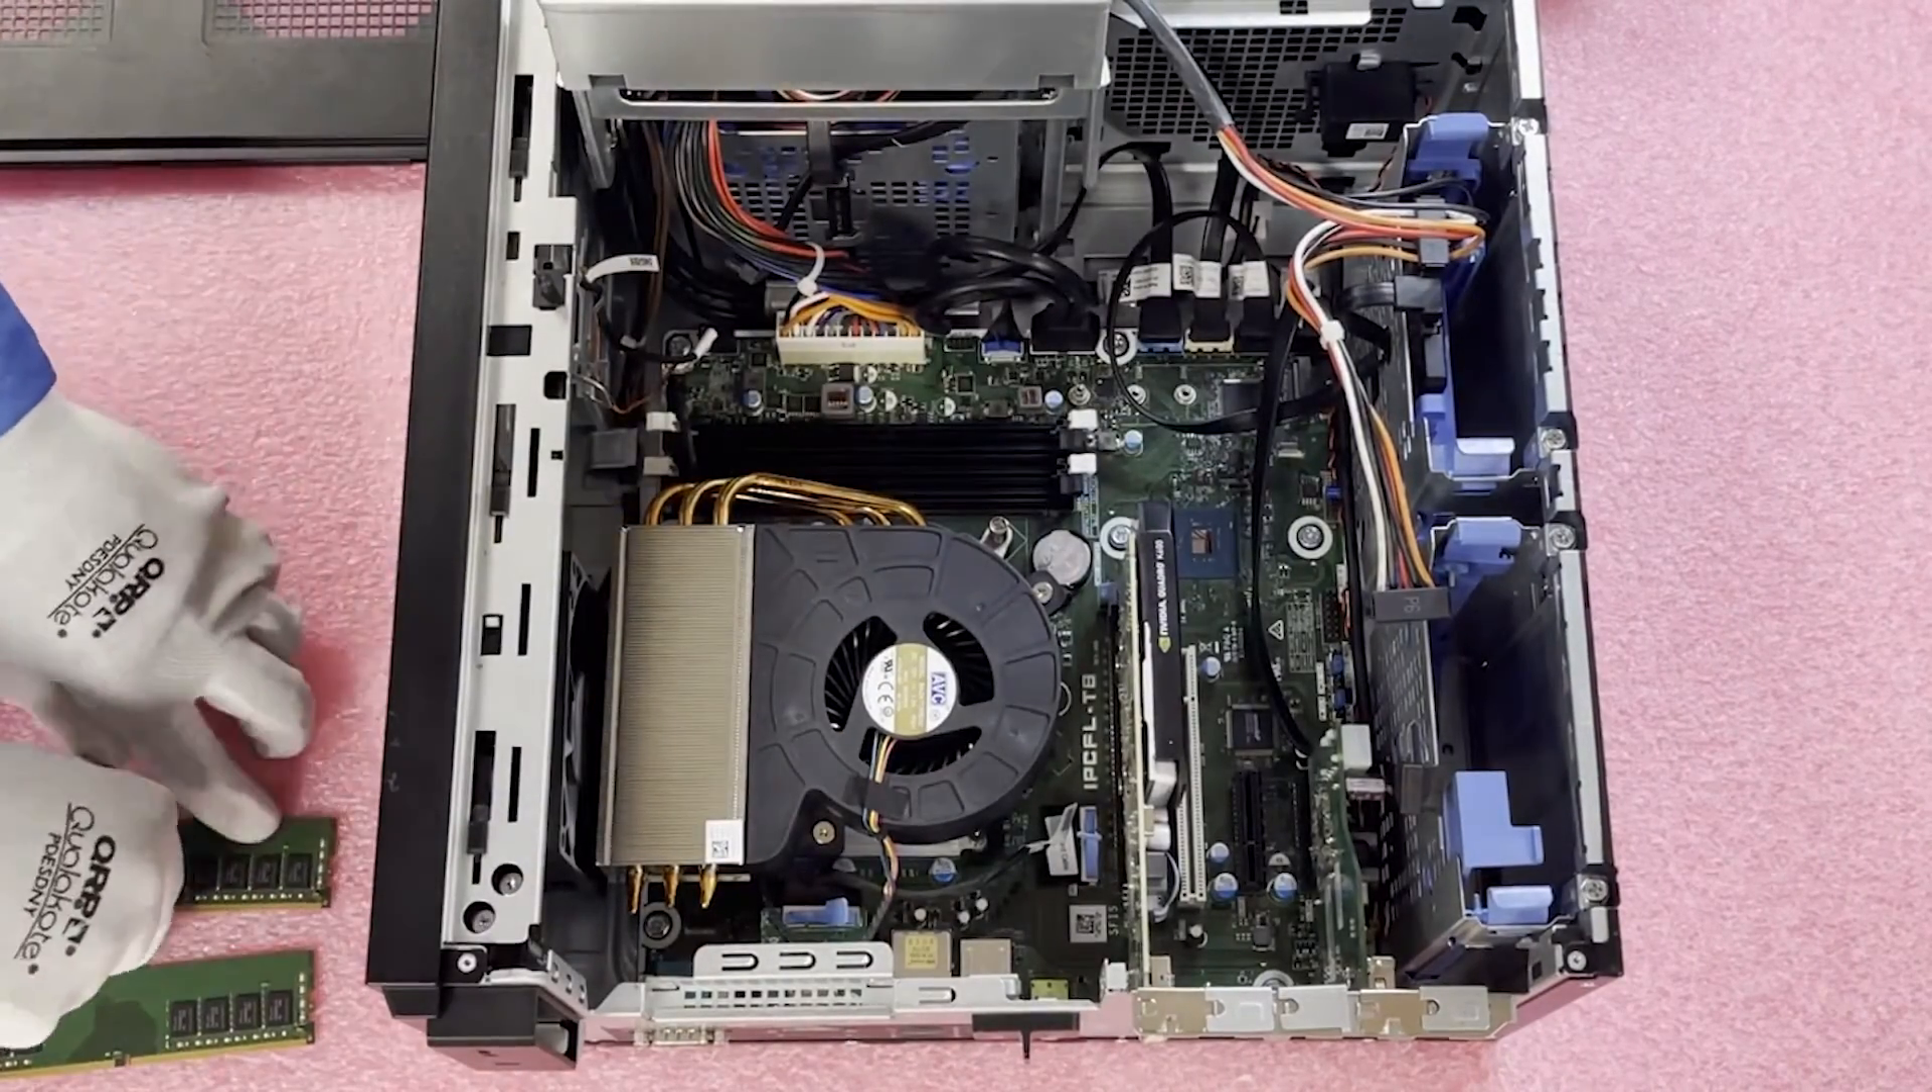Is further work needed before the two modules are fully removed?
No.